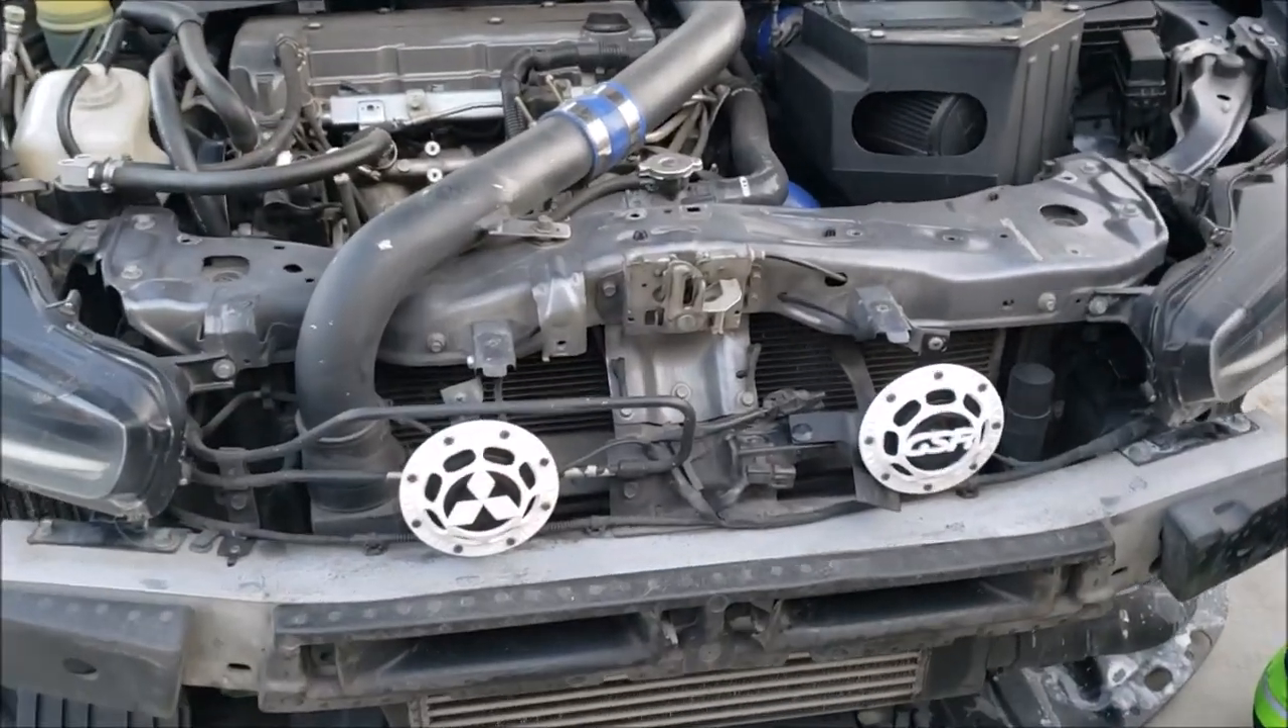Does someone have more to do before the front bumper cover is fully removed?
No.